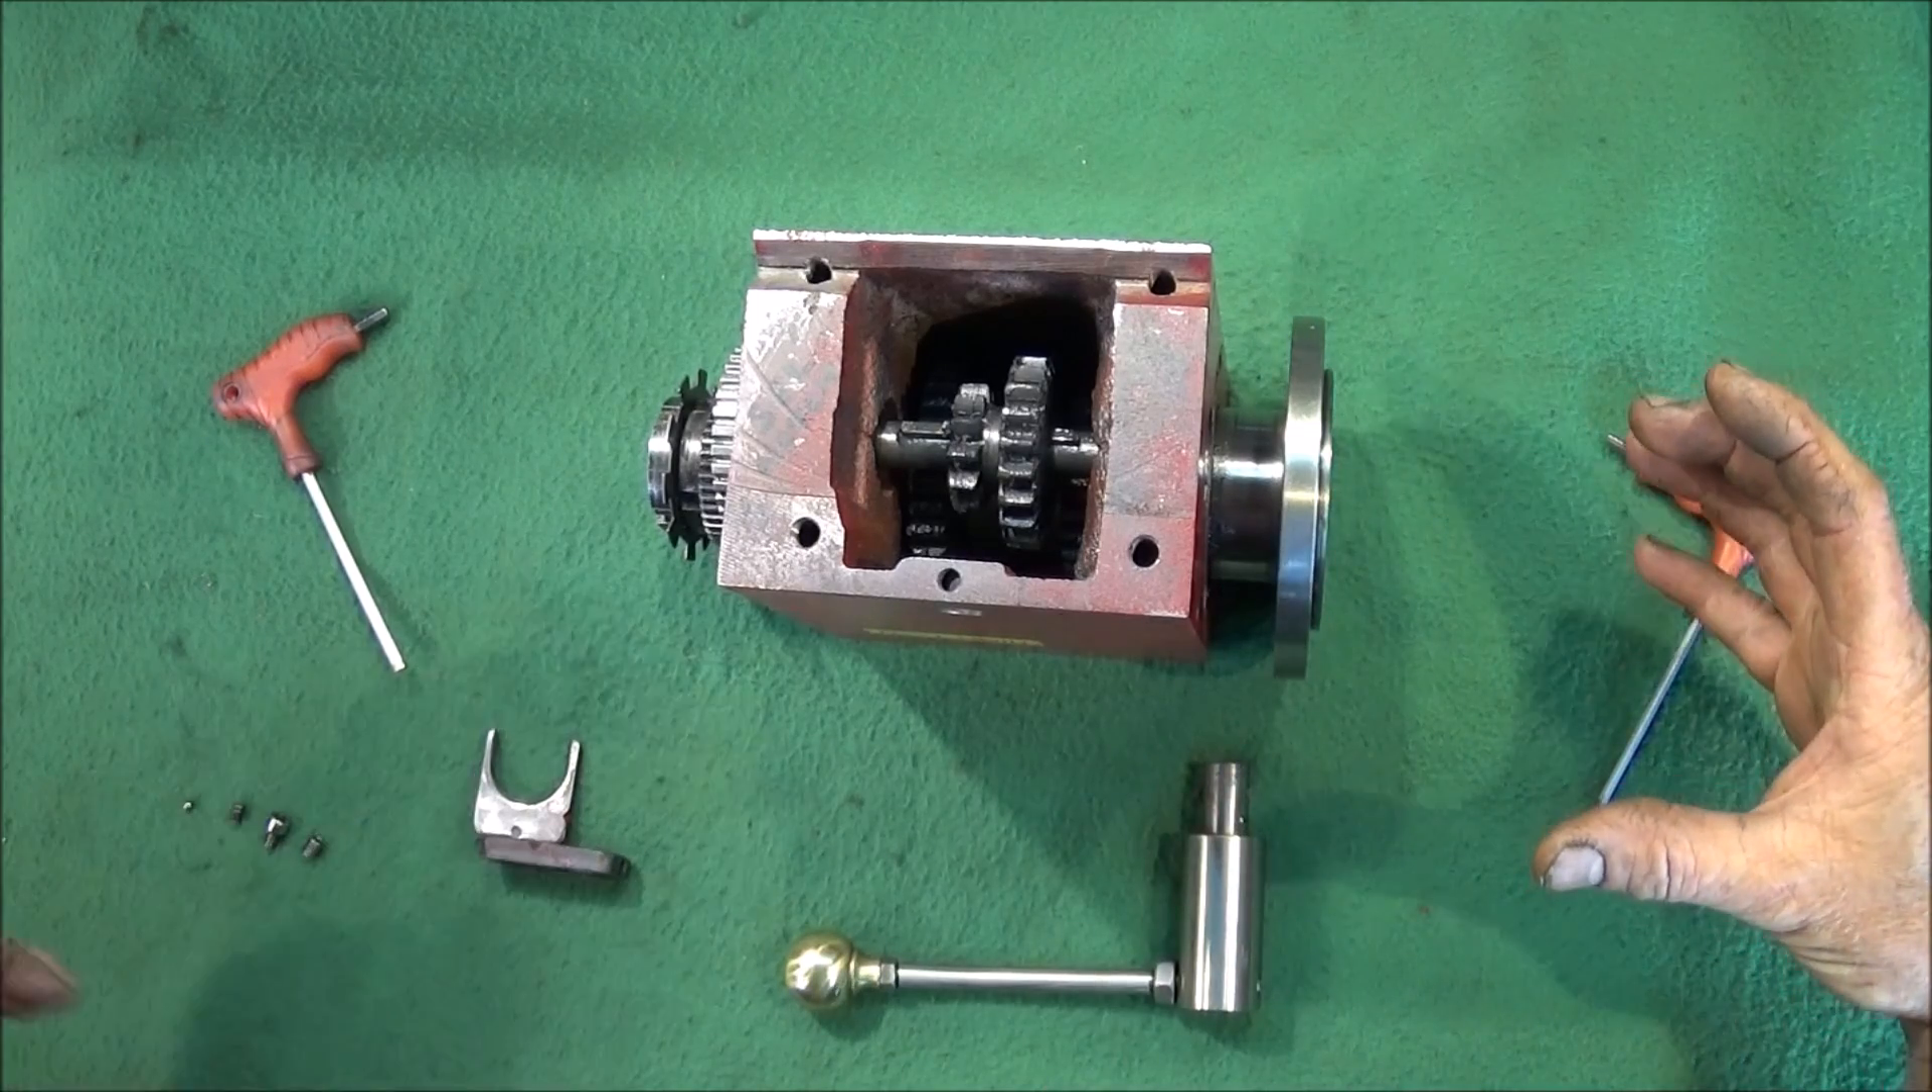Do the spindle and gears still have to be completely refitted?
No.